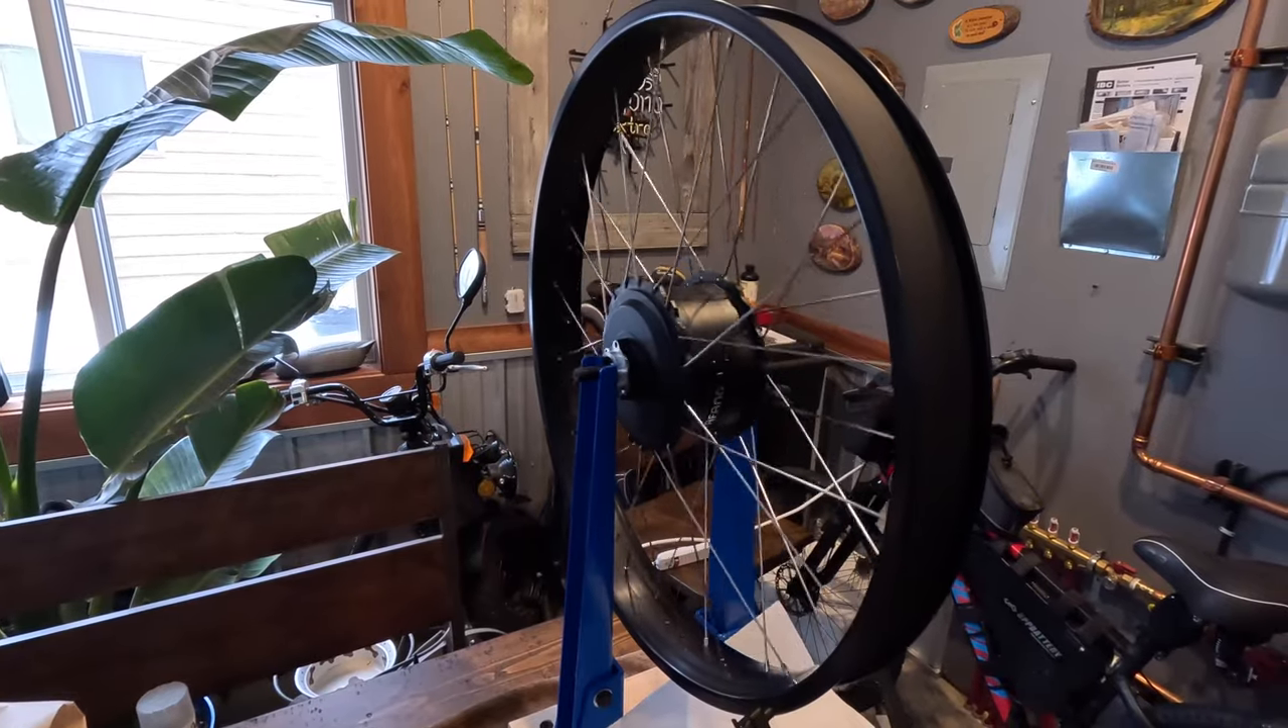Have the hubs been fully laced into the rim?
Yes.